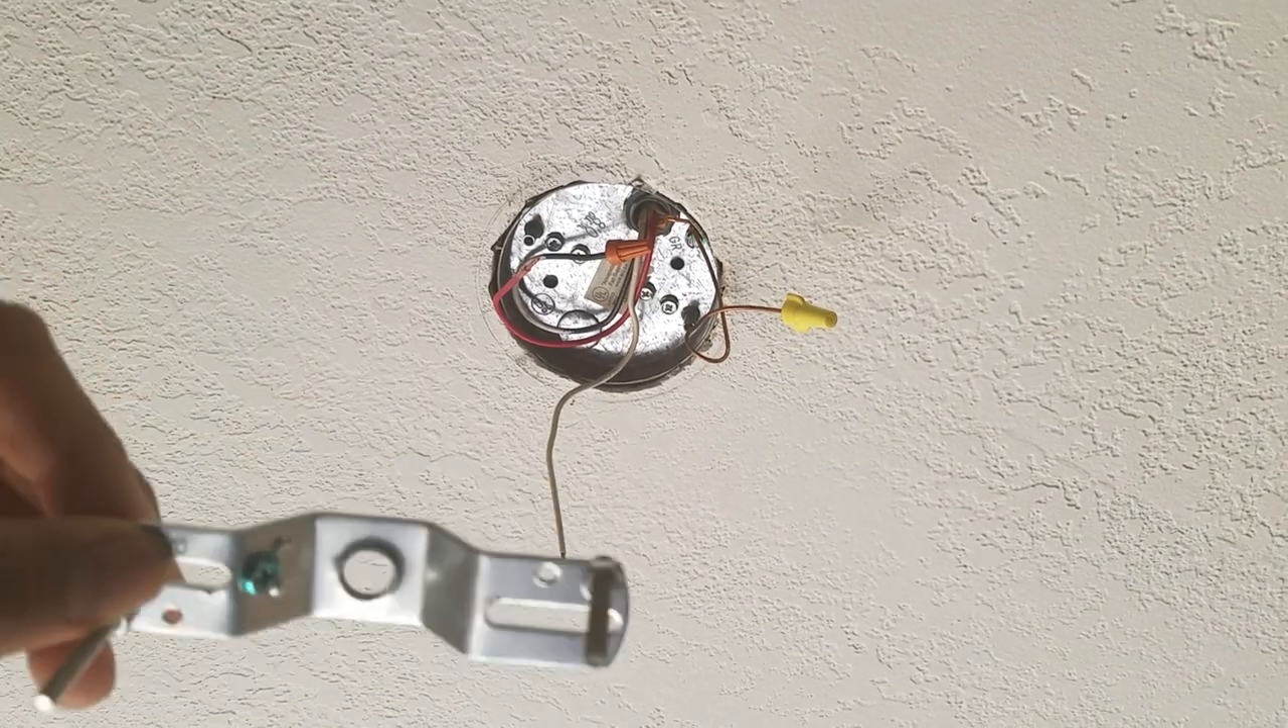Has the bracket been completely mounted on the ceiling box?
No.